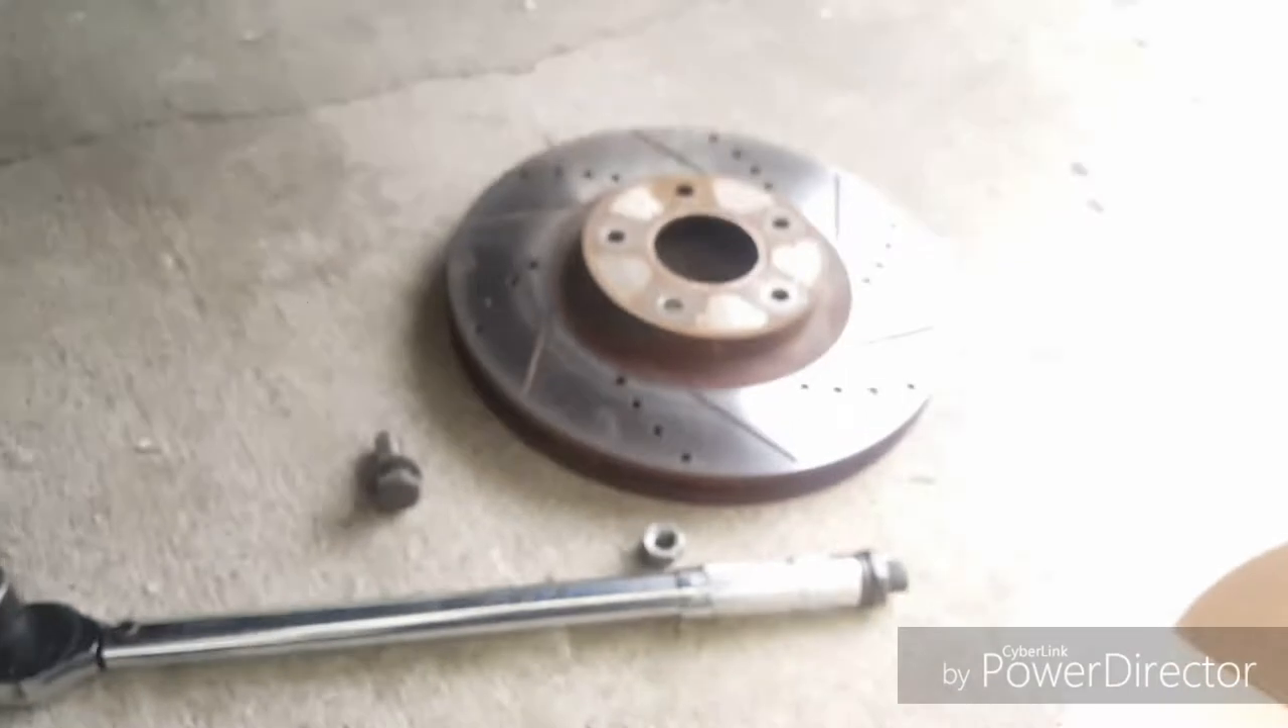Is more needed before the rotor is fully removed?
No.